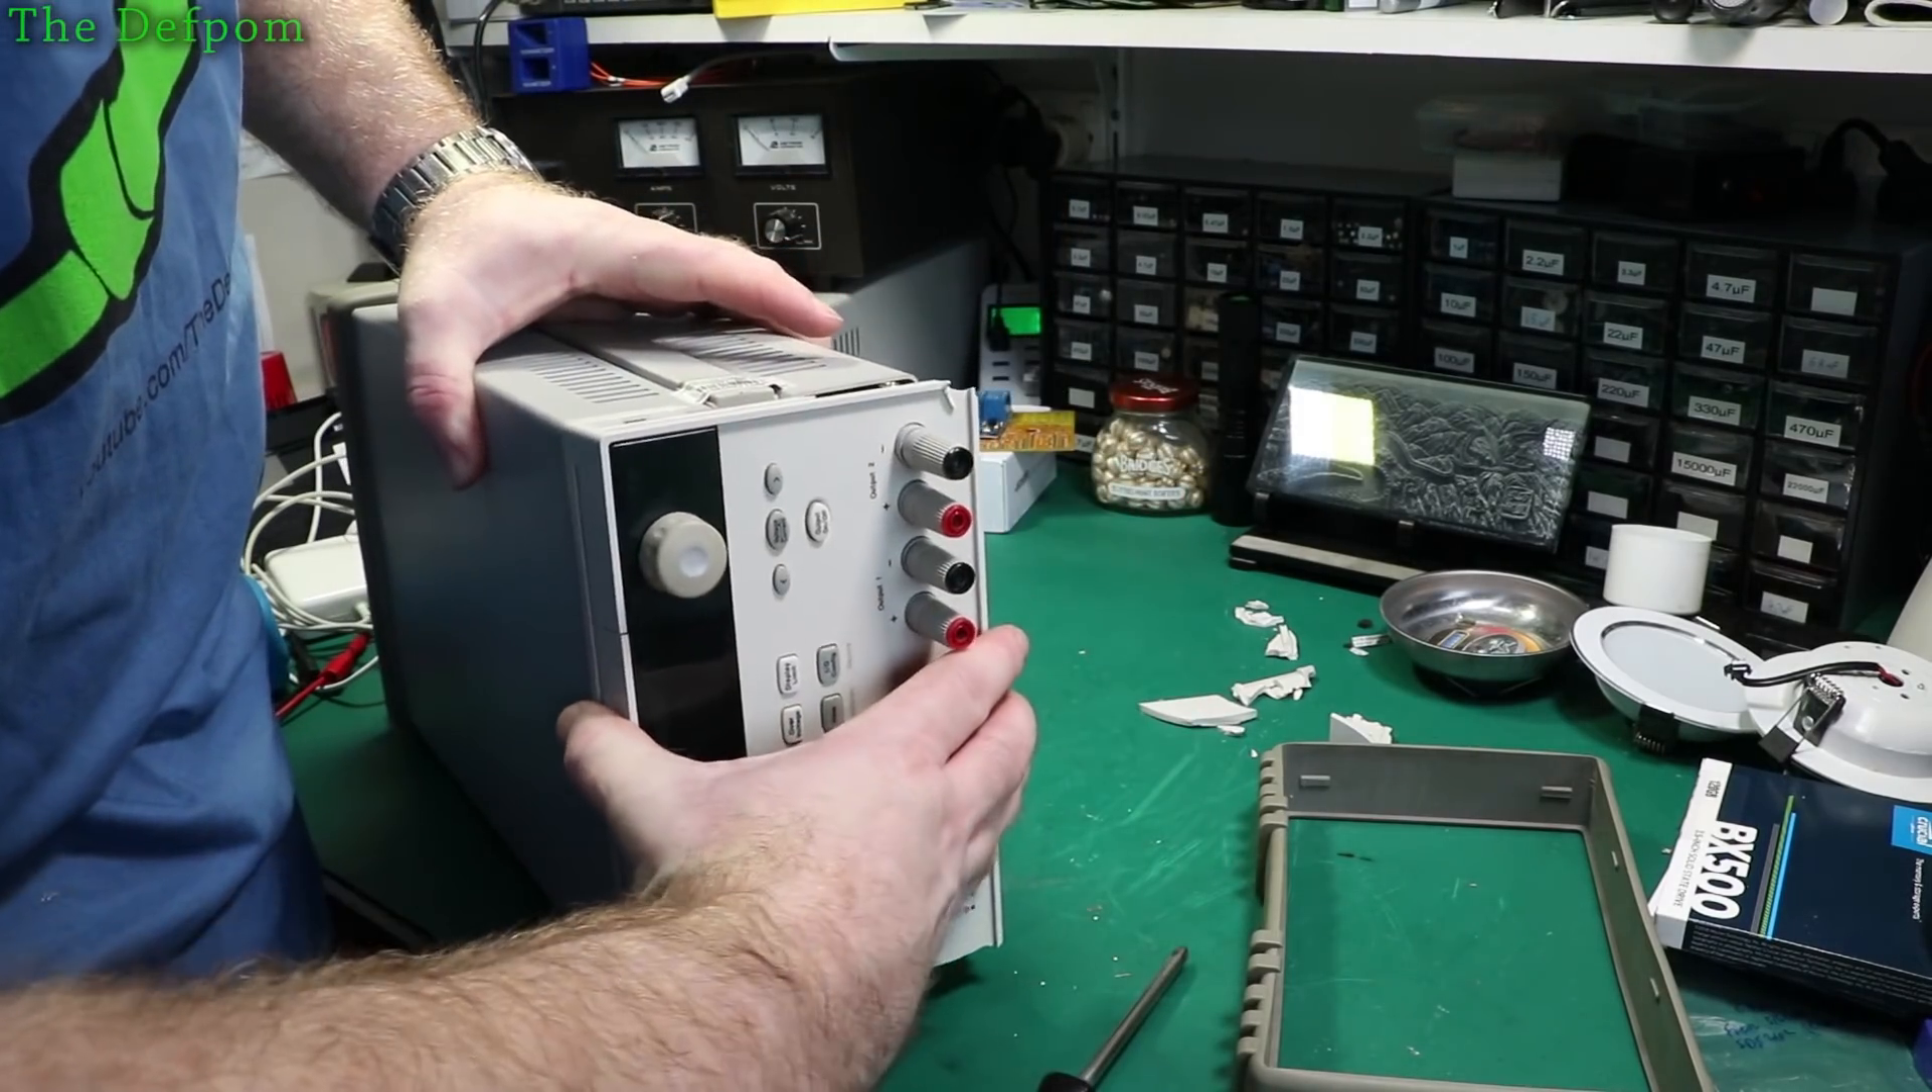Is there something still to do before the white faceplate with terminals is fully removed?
Yes.